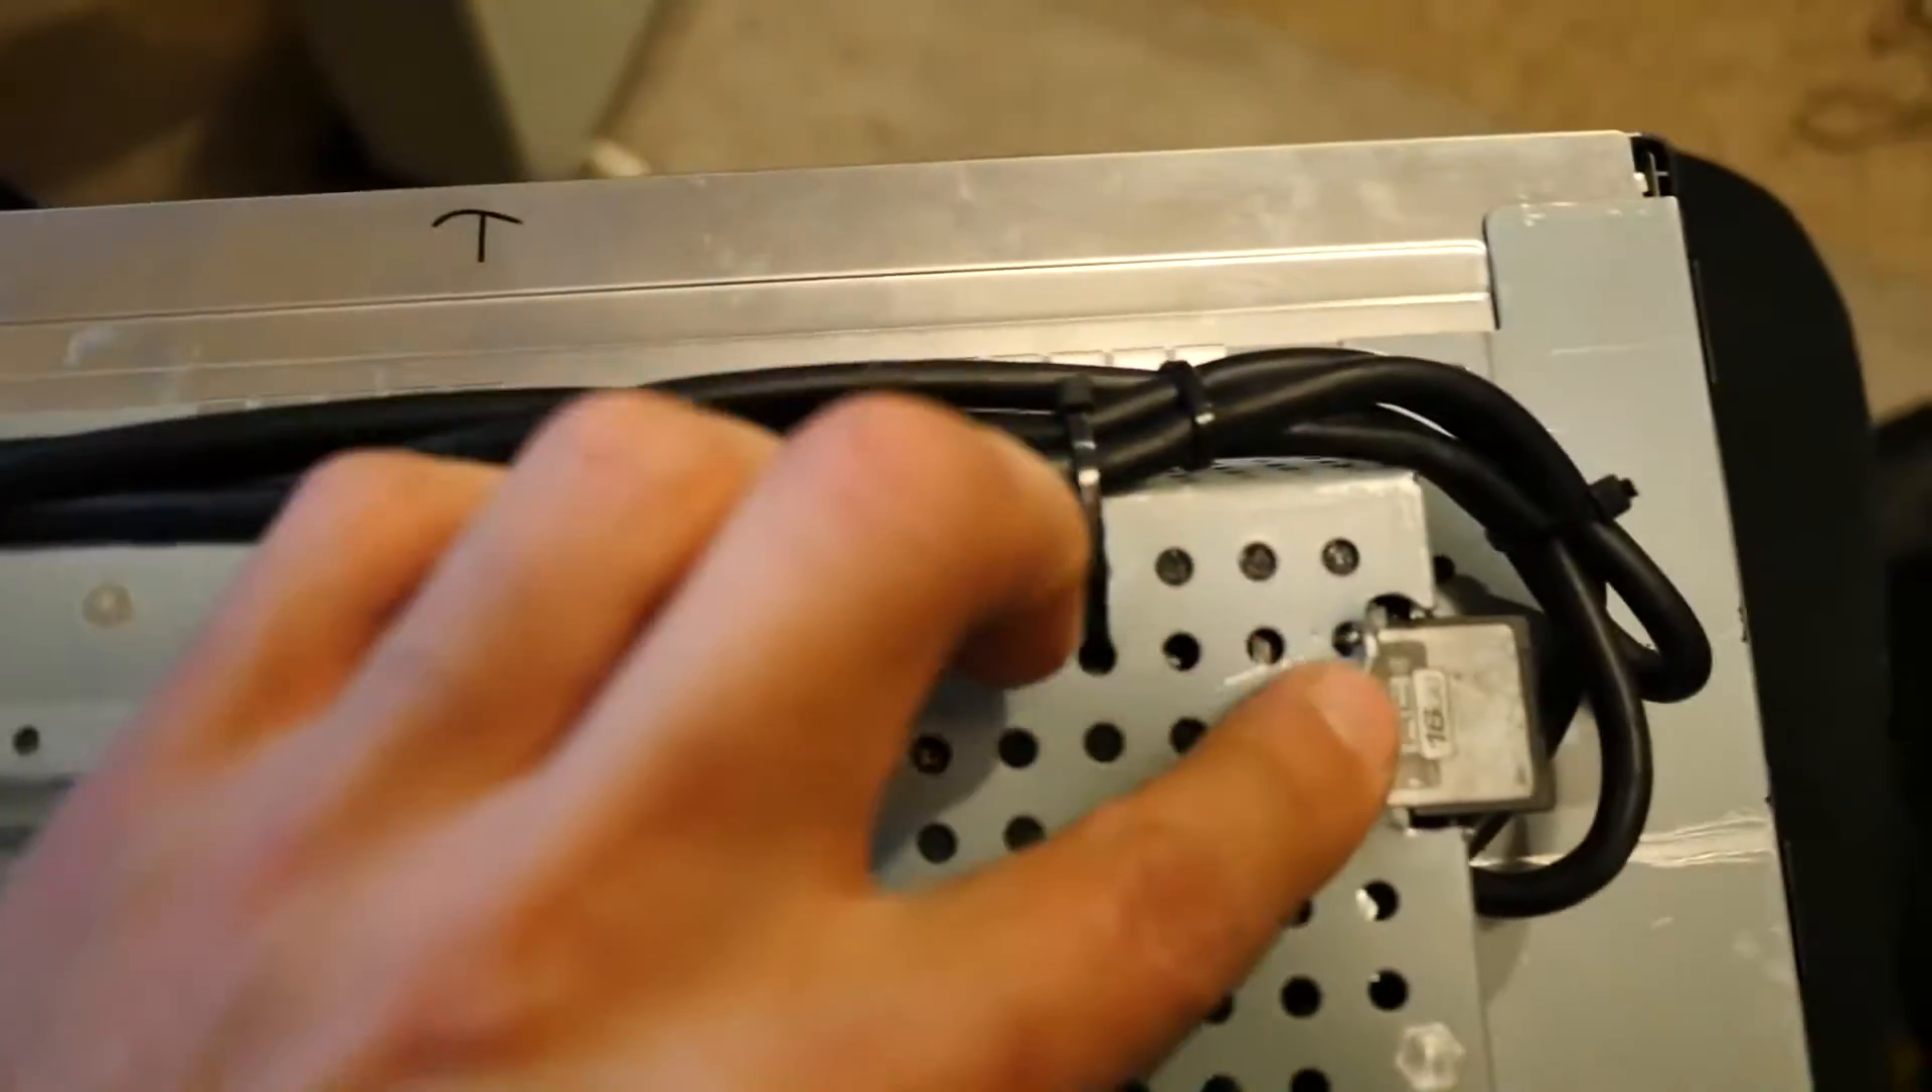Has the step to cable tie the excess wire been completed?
Yes.